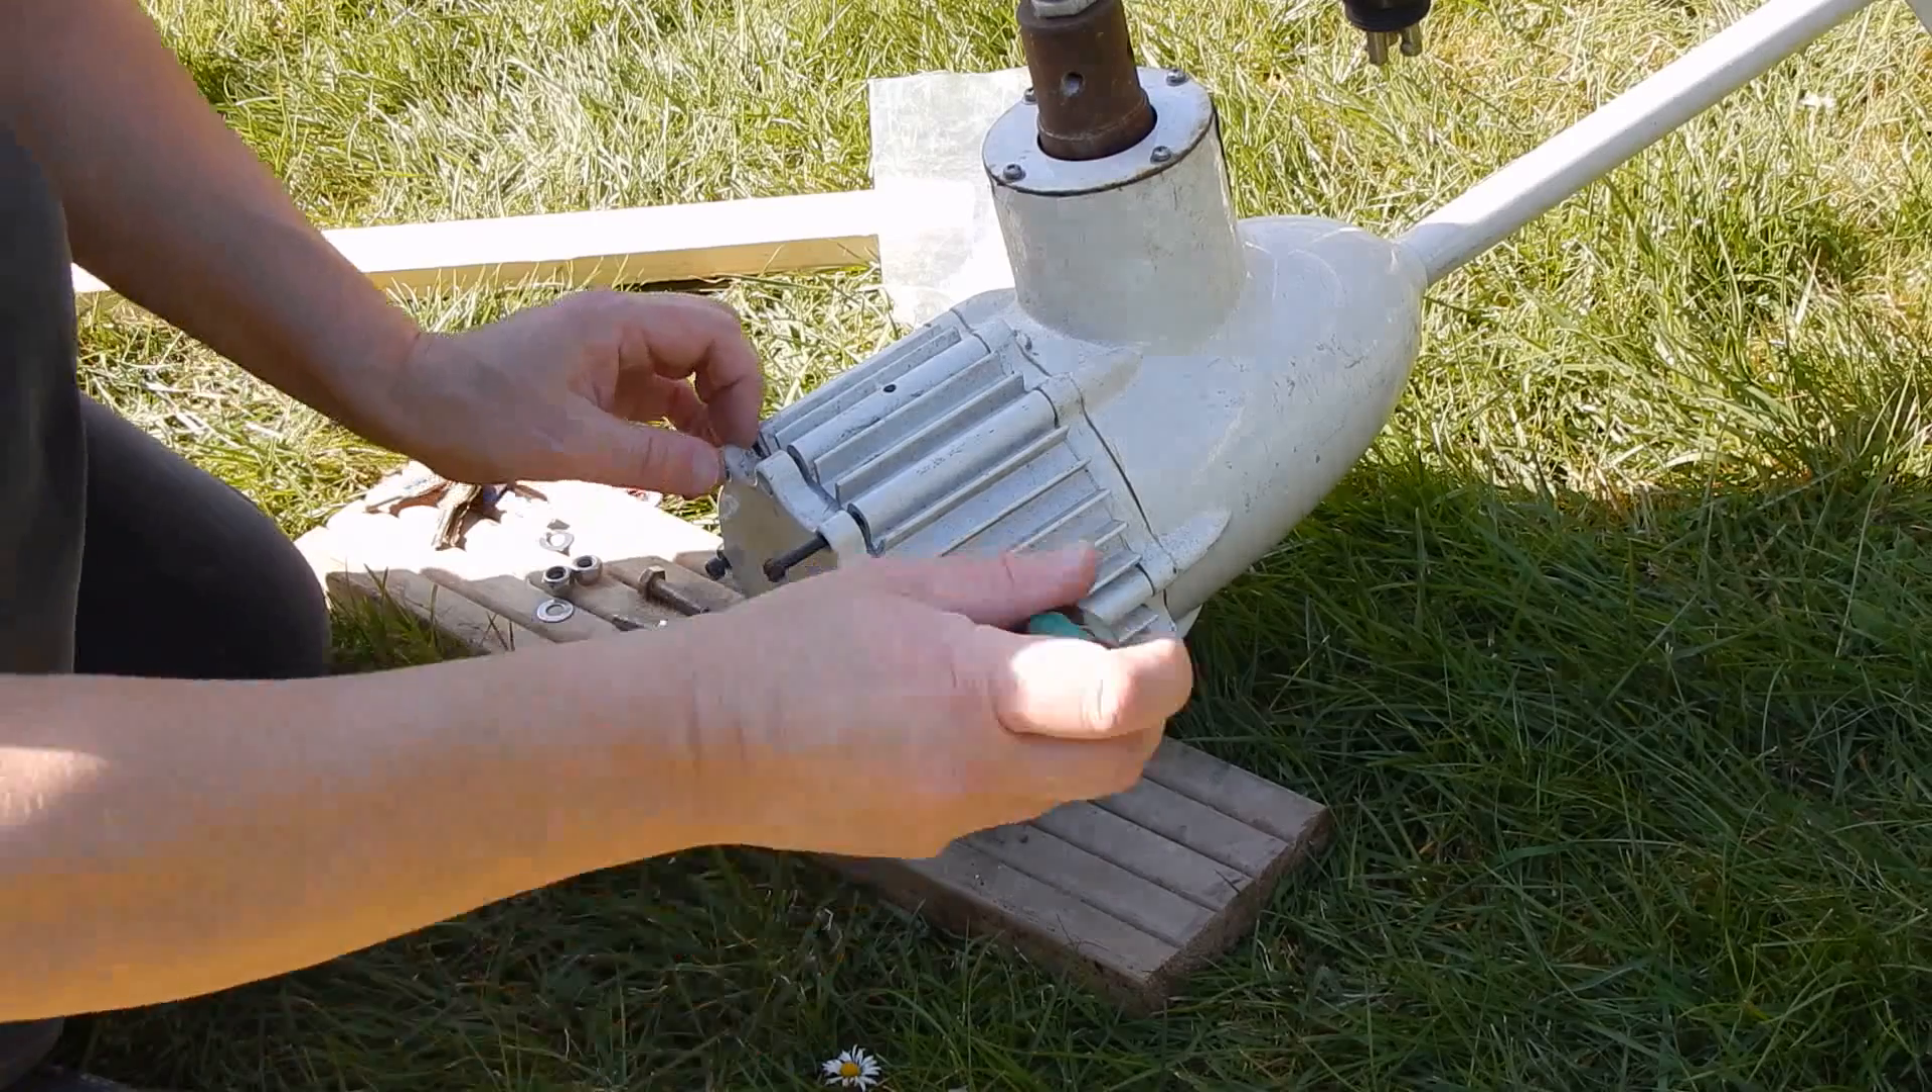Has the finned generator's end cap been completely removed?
No.